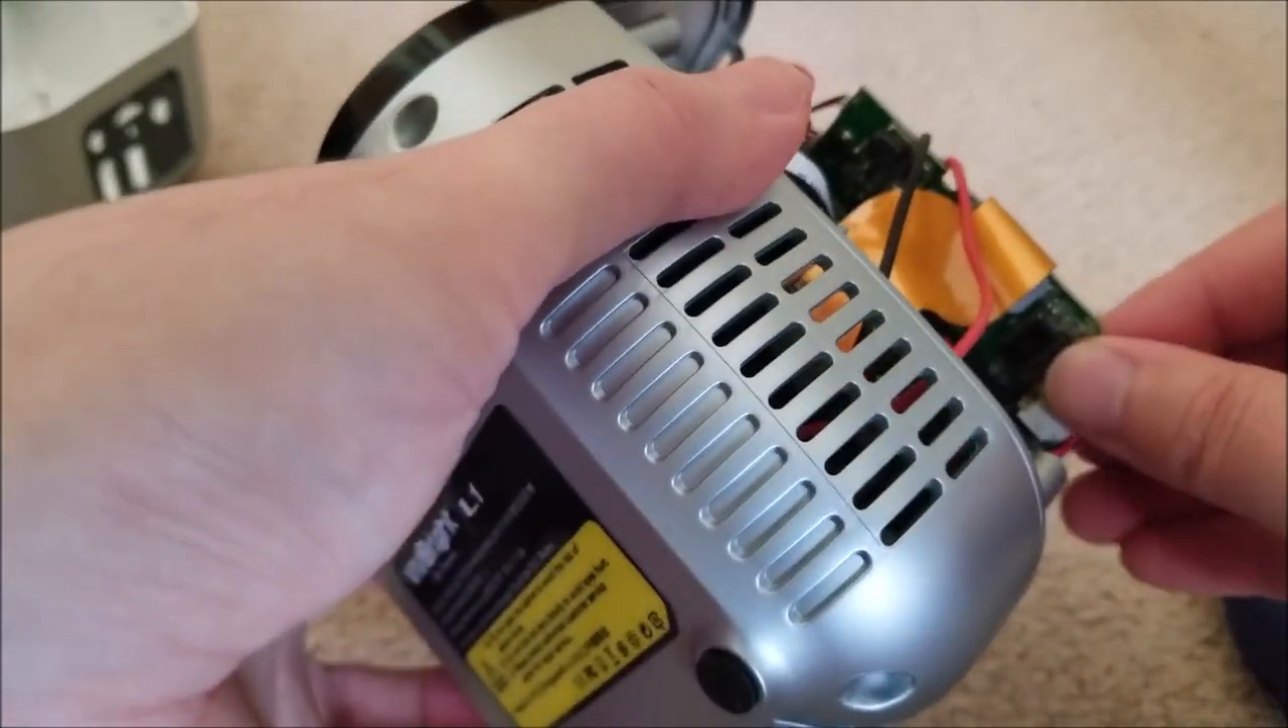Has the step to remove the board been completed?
No.